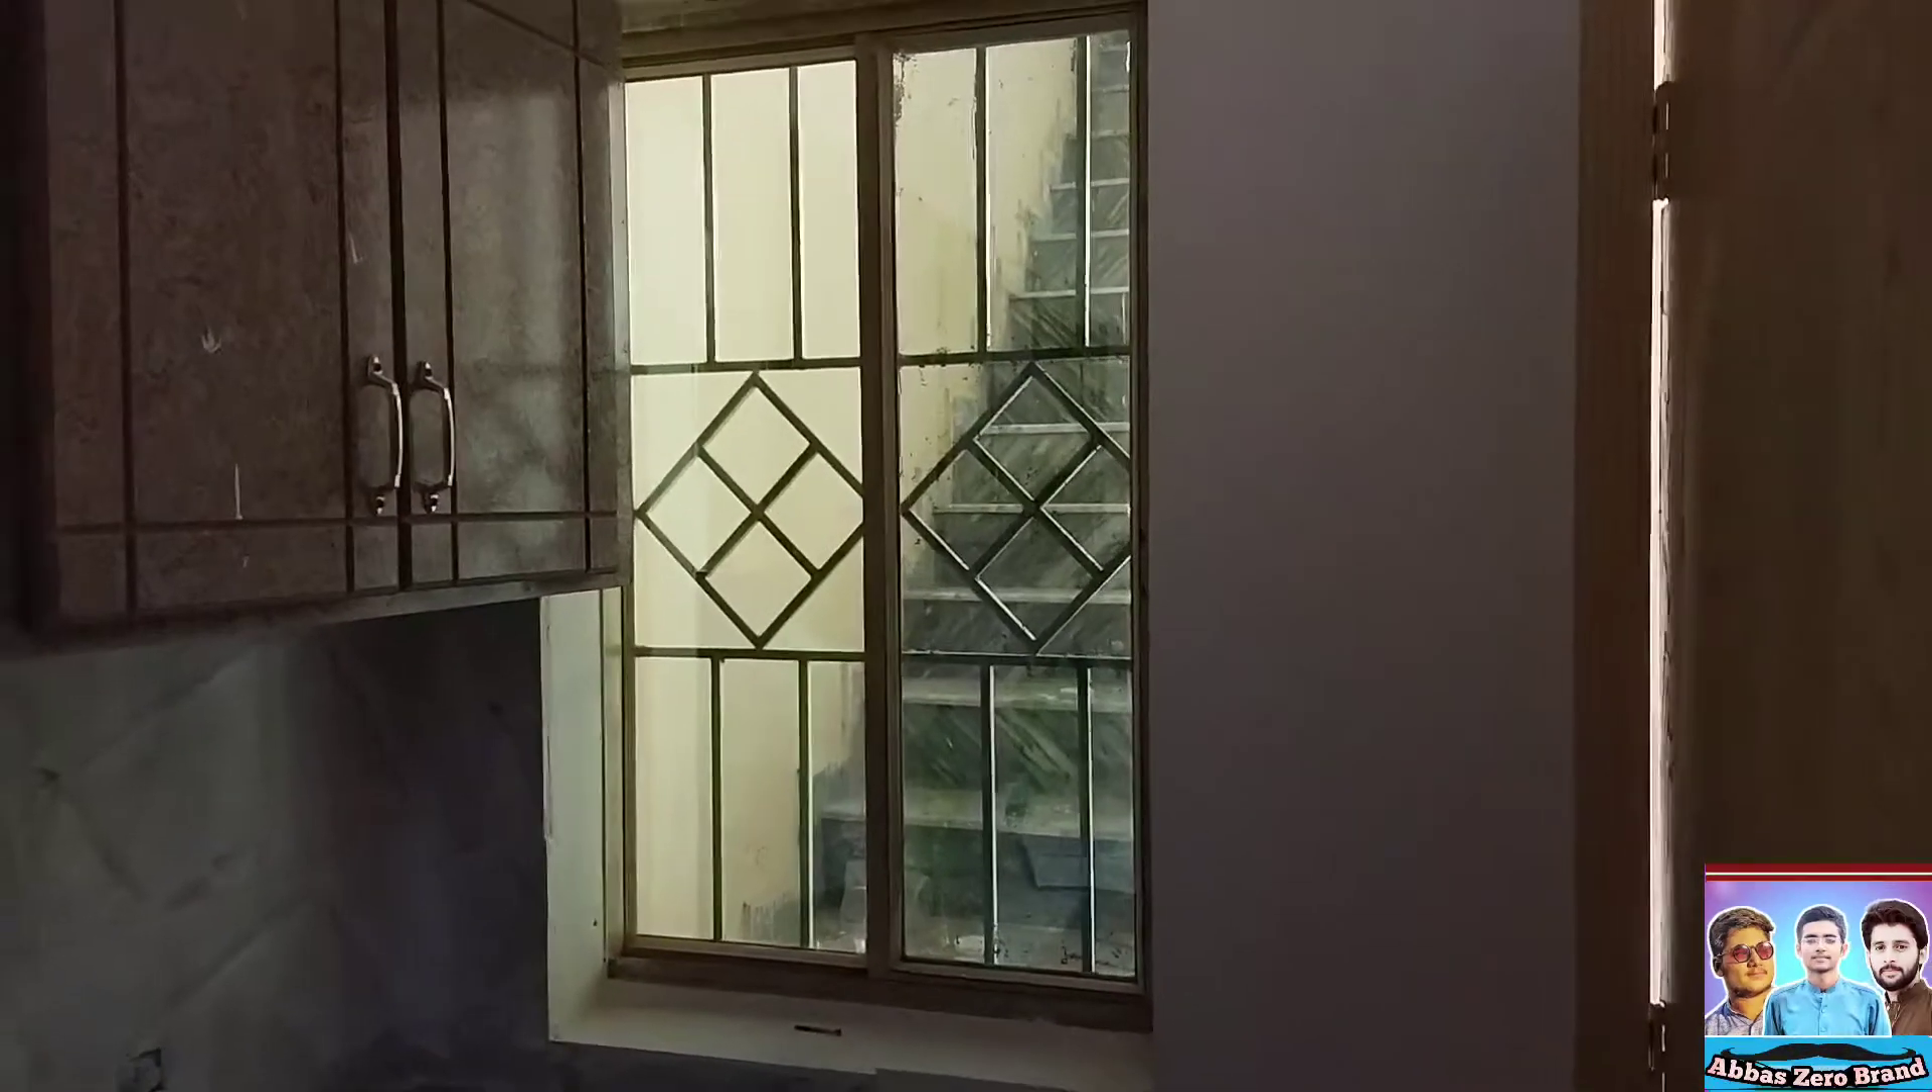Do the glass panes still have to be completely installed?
No.